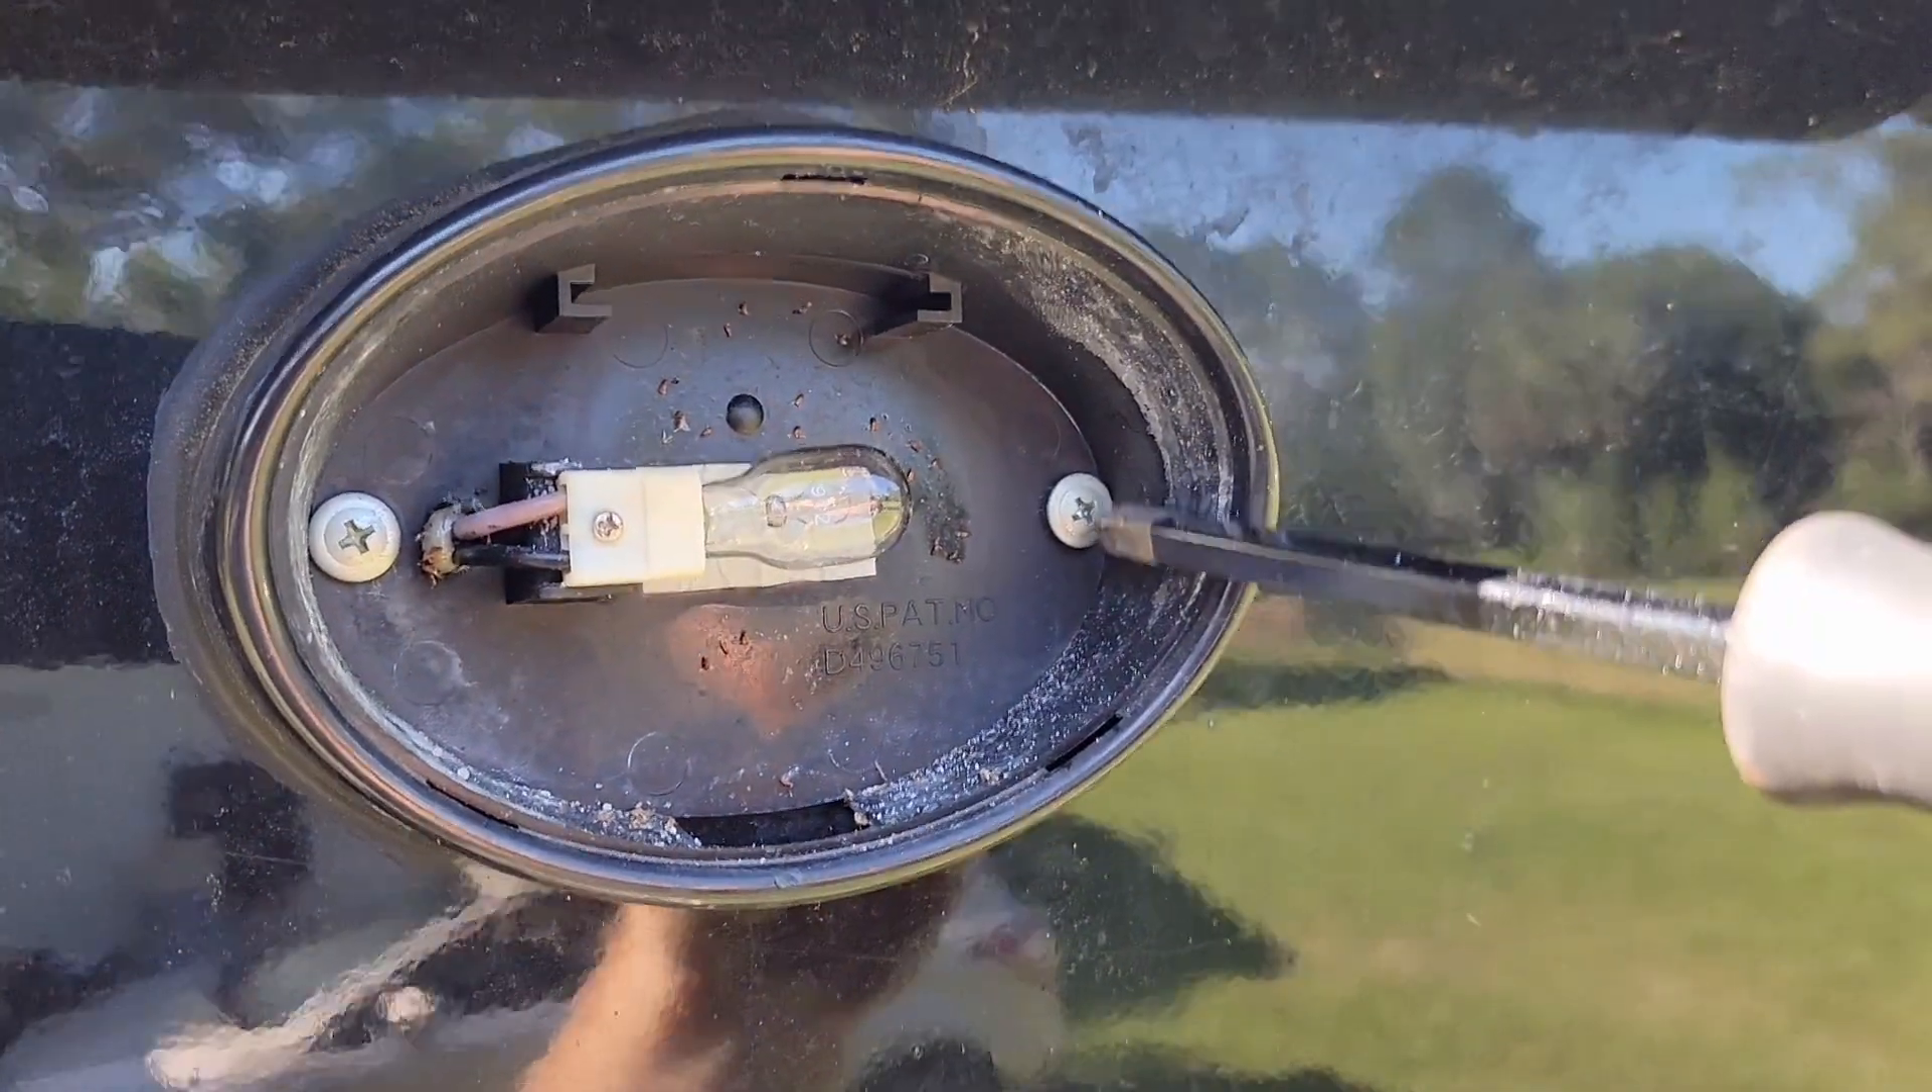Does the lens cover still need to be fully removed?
No.